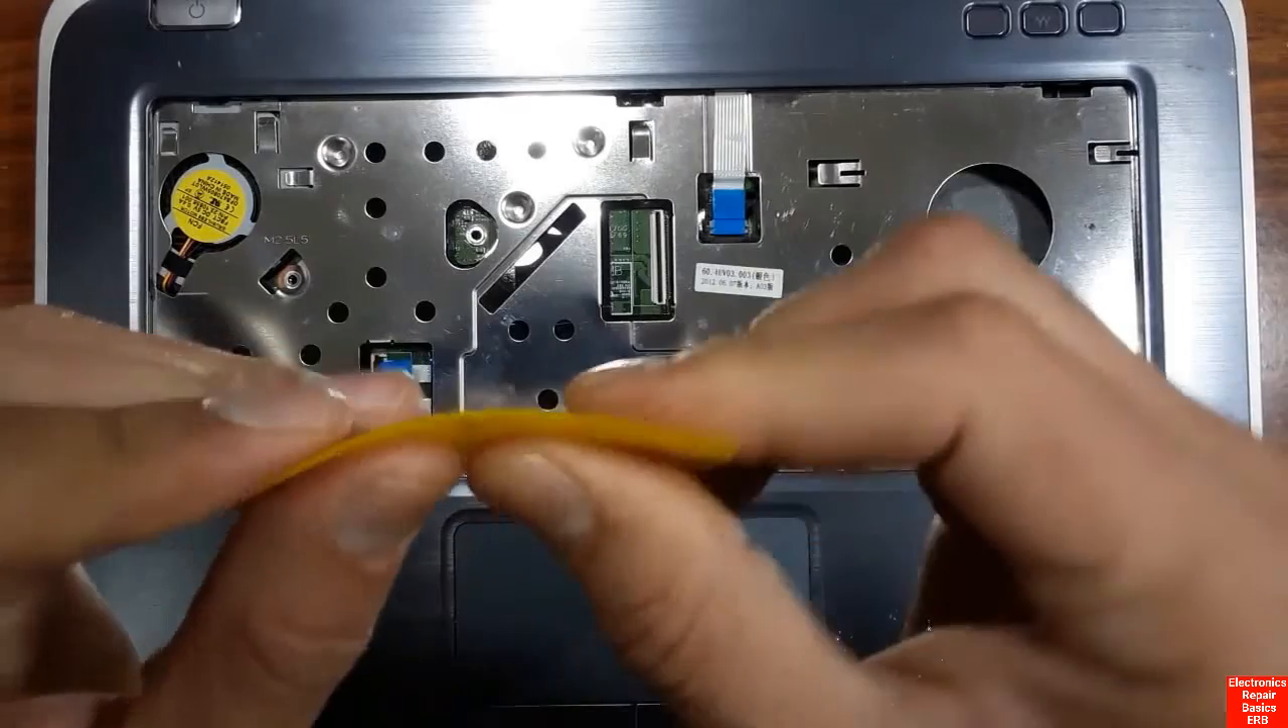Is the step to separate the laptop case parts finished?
No.